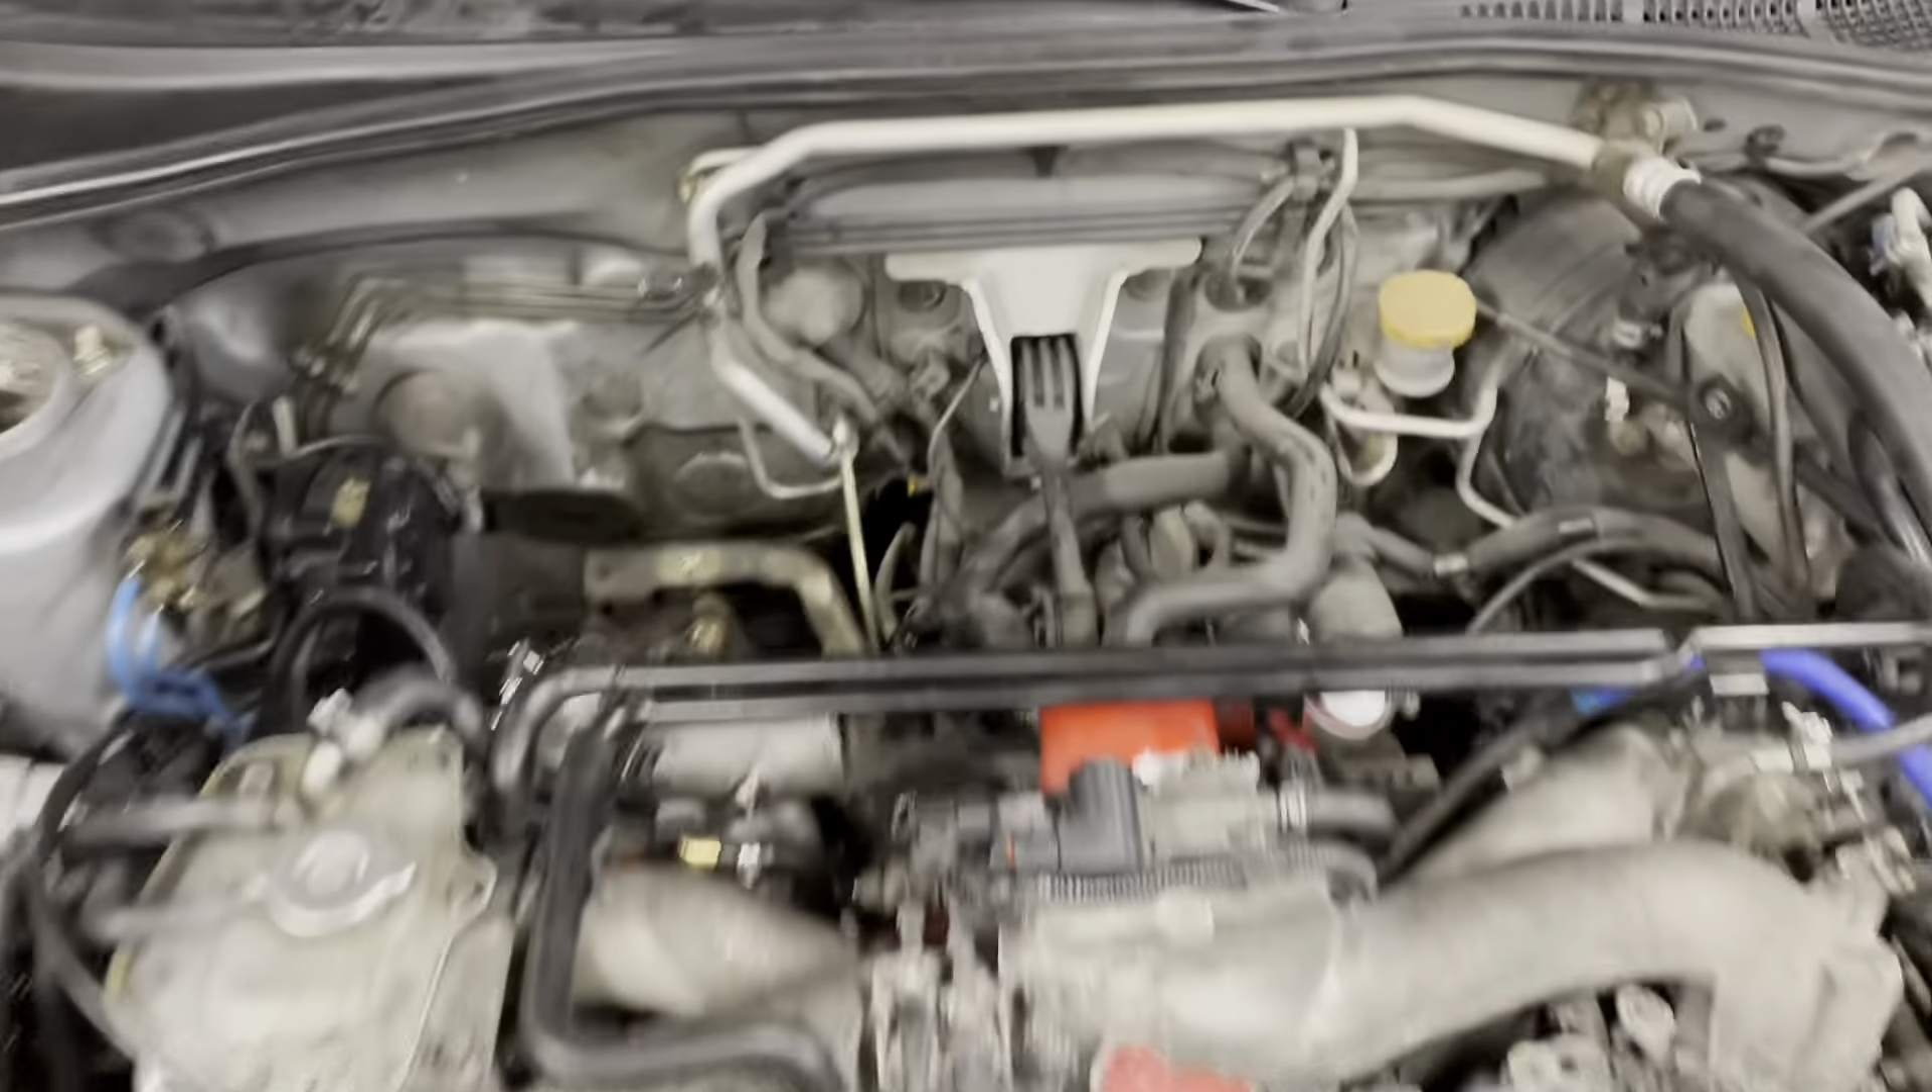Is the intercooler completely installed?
No.